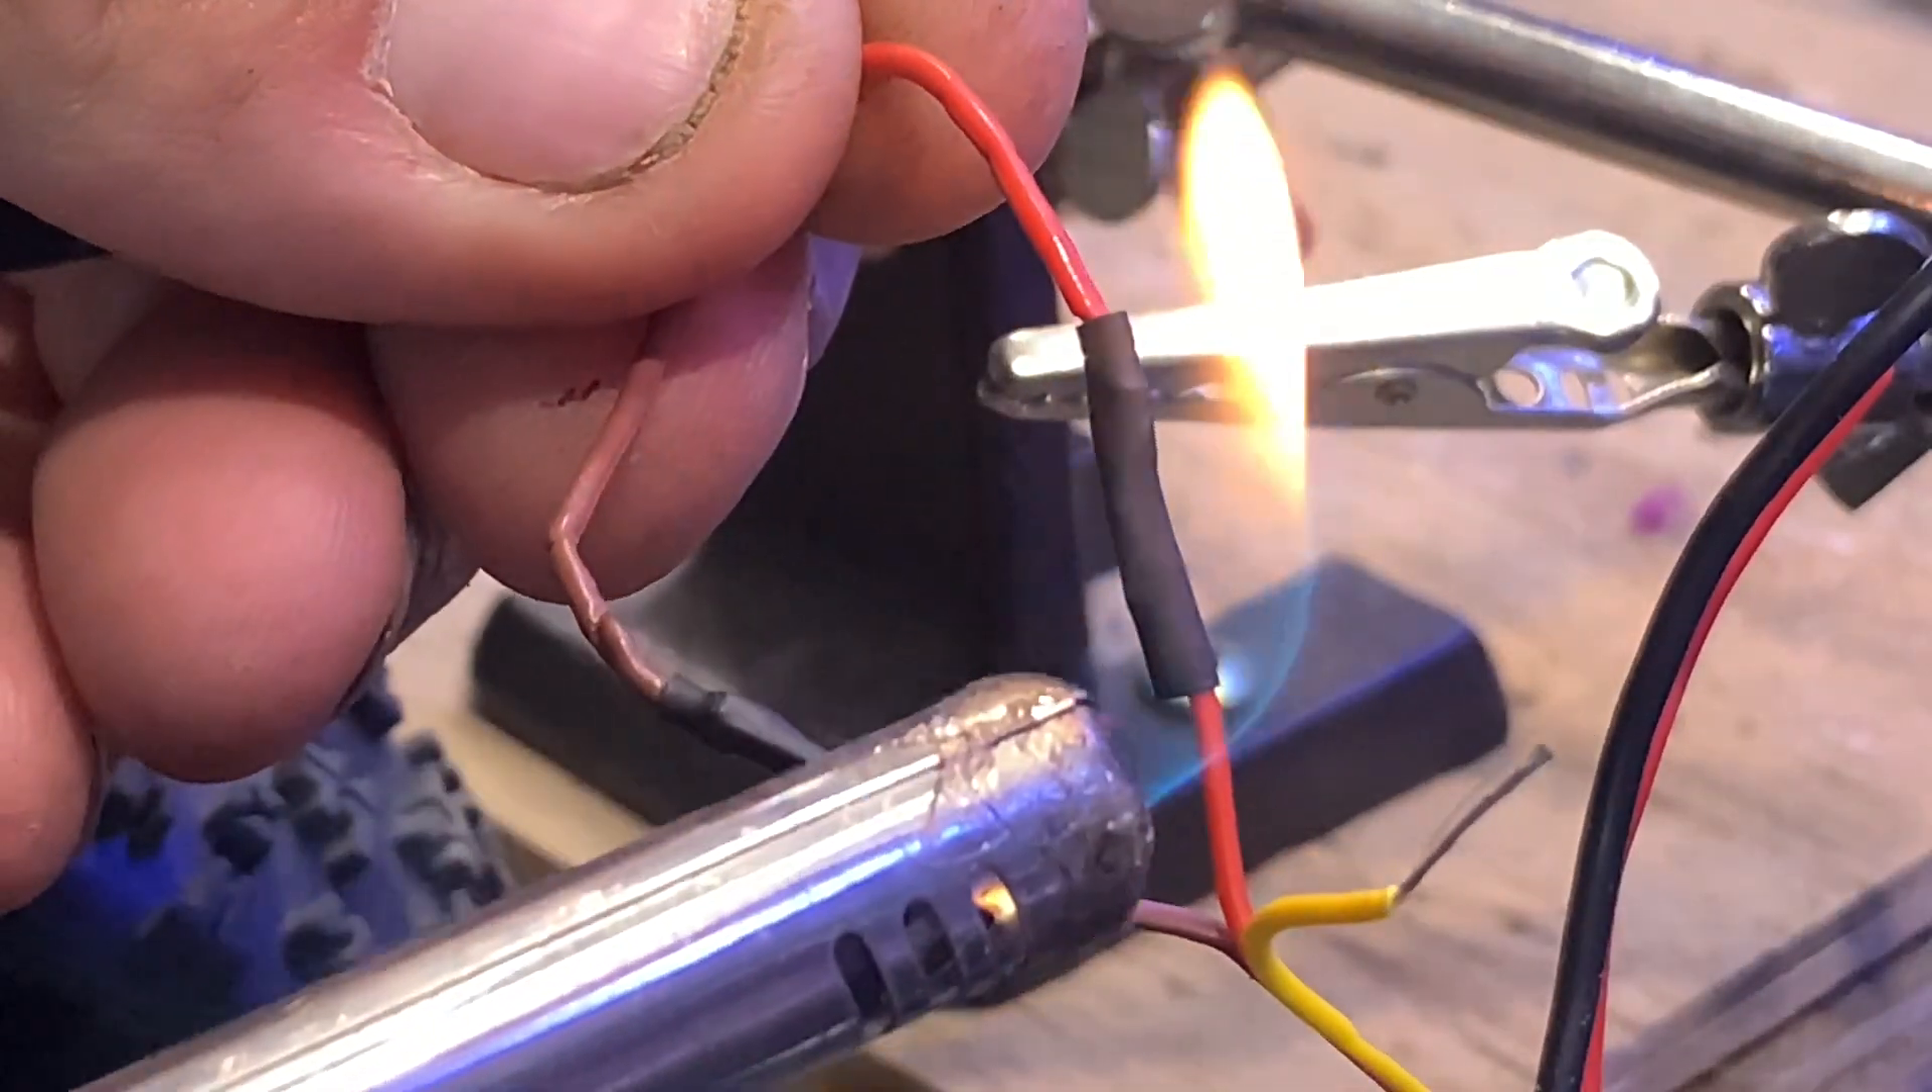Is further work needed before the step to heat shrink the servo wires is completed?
Yes.